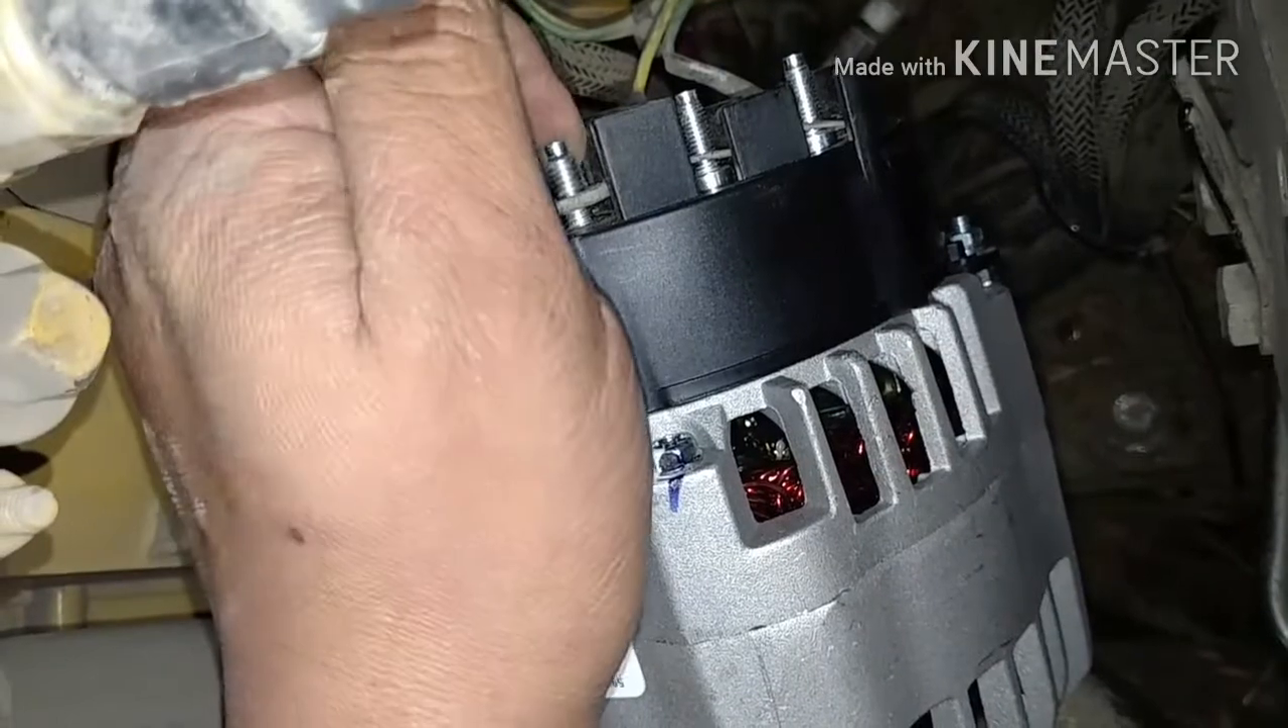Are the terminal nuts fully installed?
No.